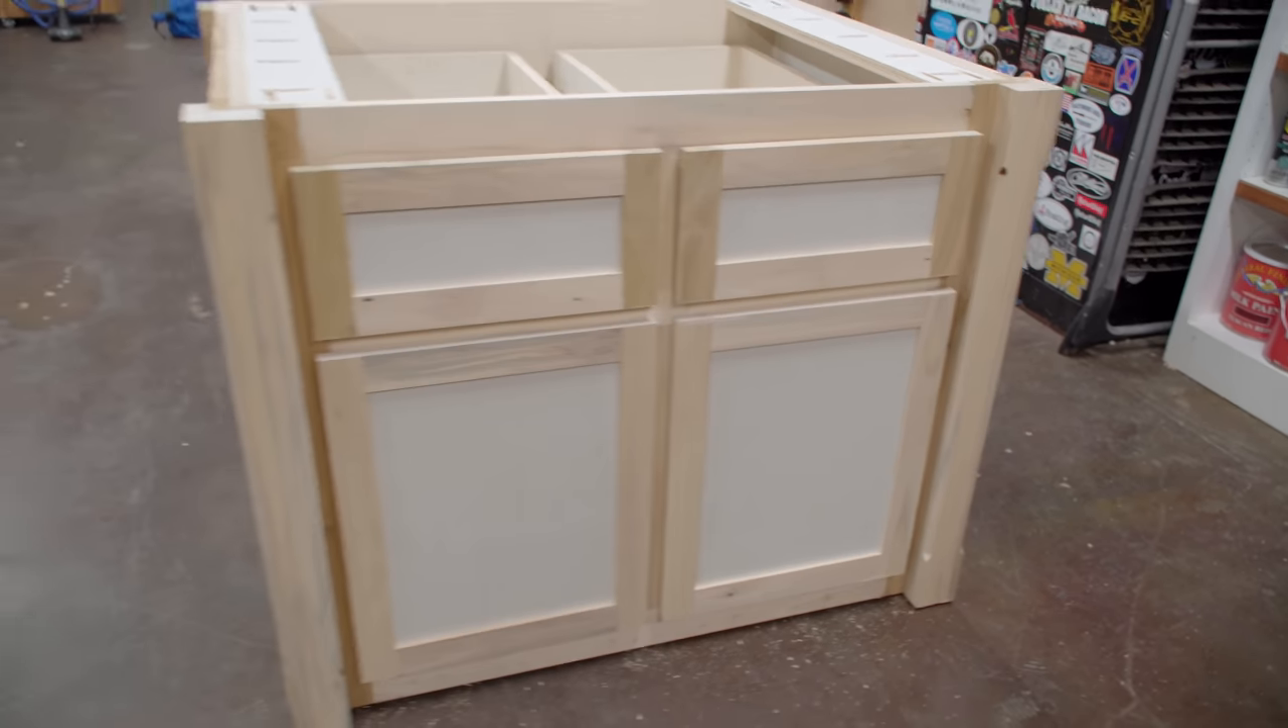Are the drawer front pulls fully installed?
No.